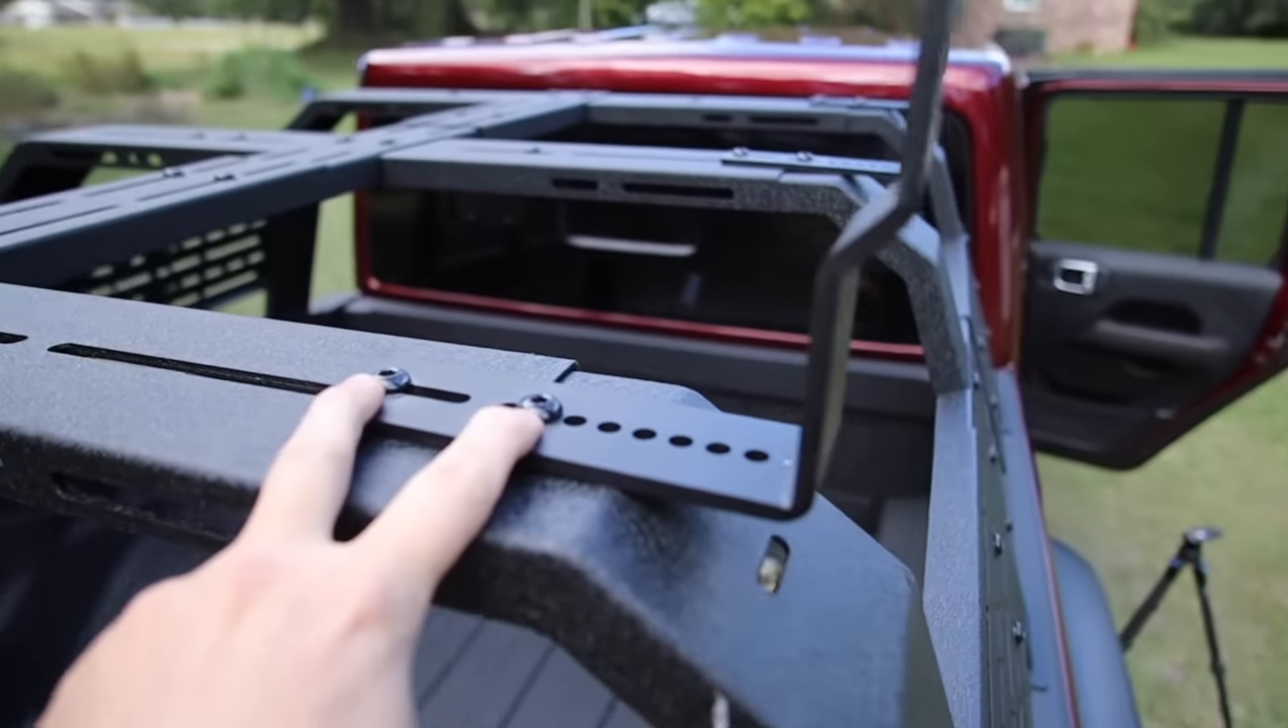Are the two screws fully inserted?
Yes.